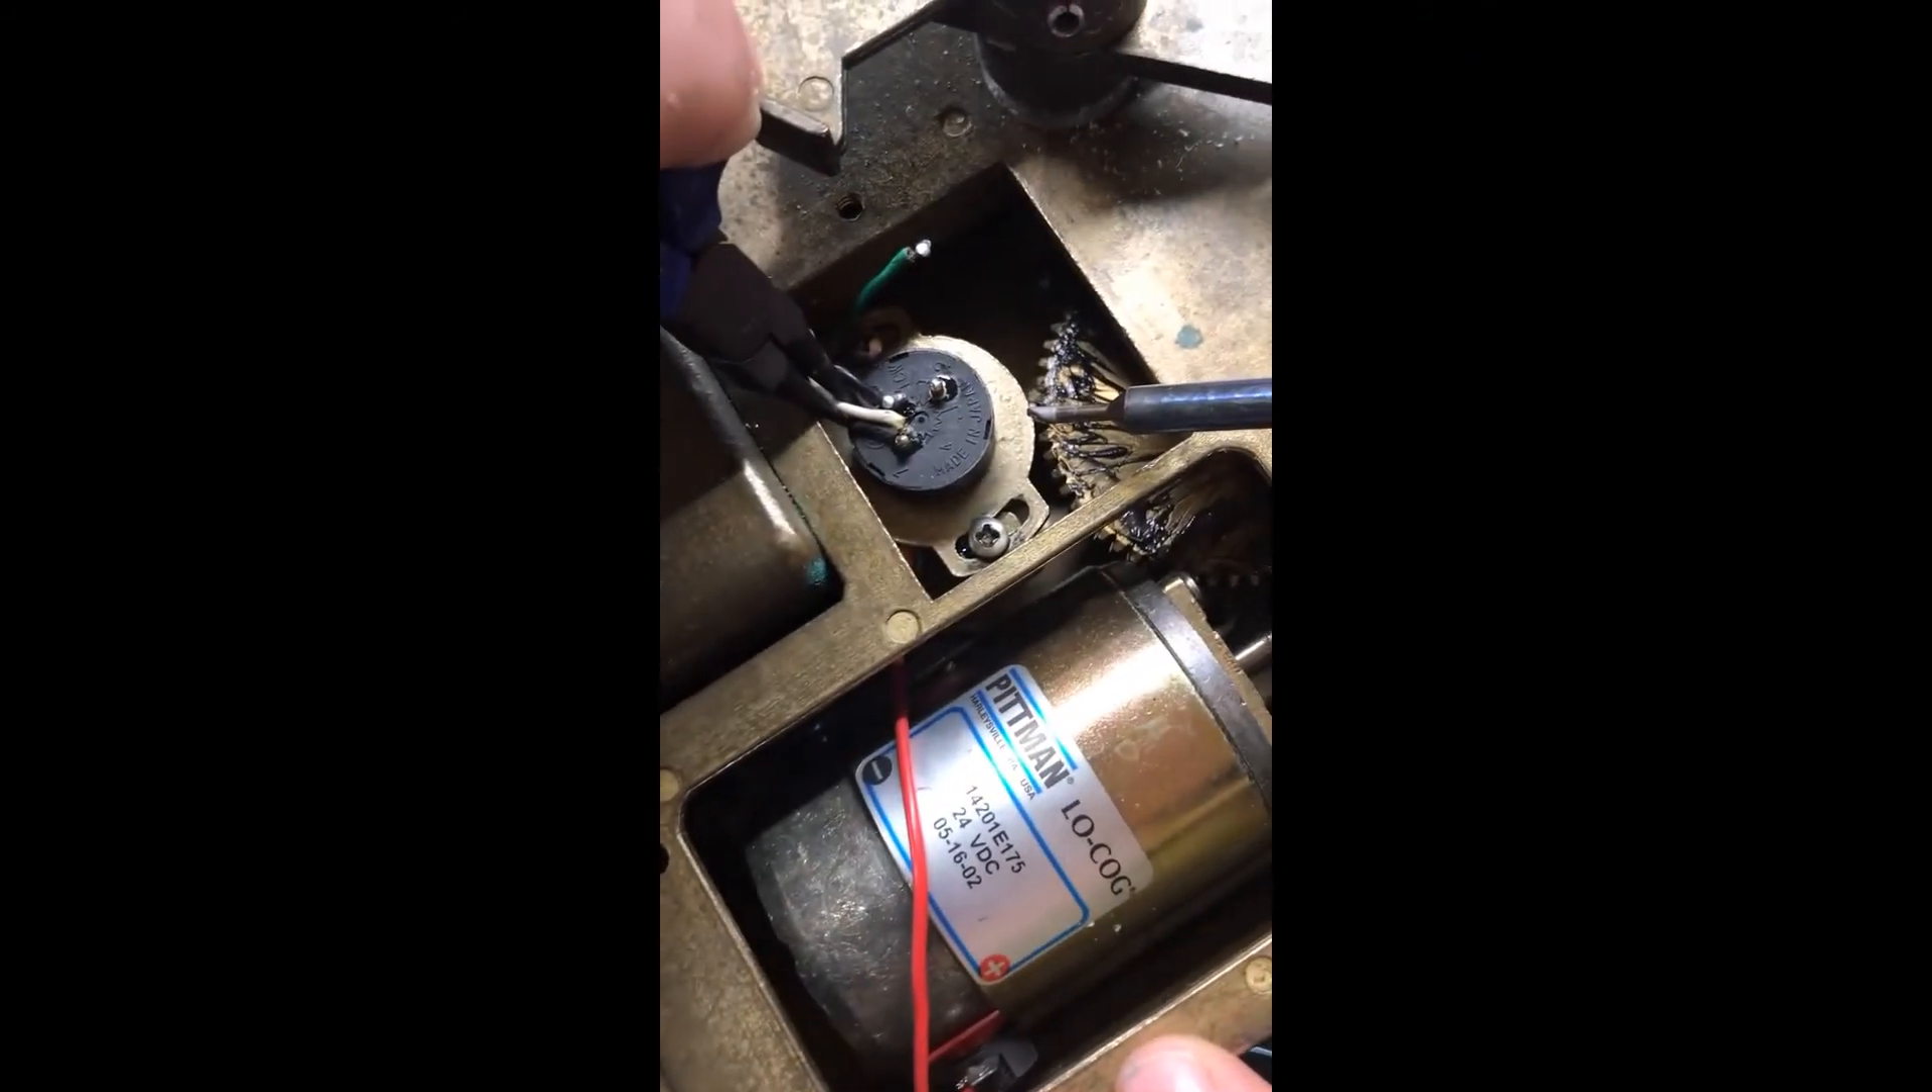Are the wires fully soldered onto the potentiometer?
No.